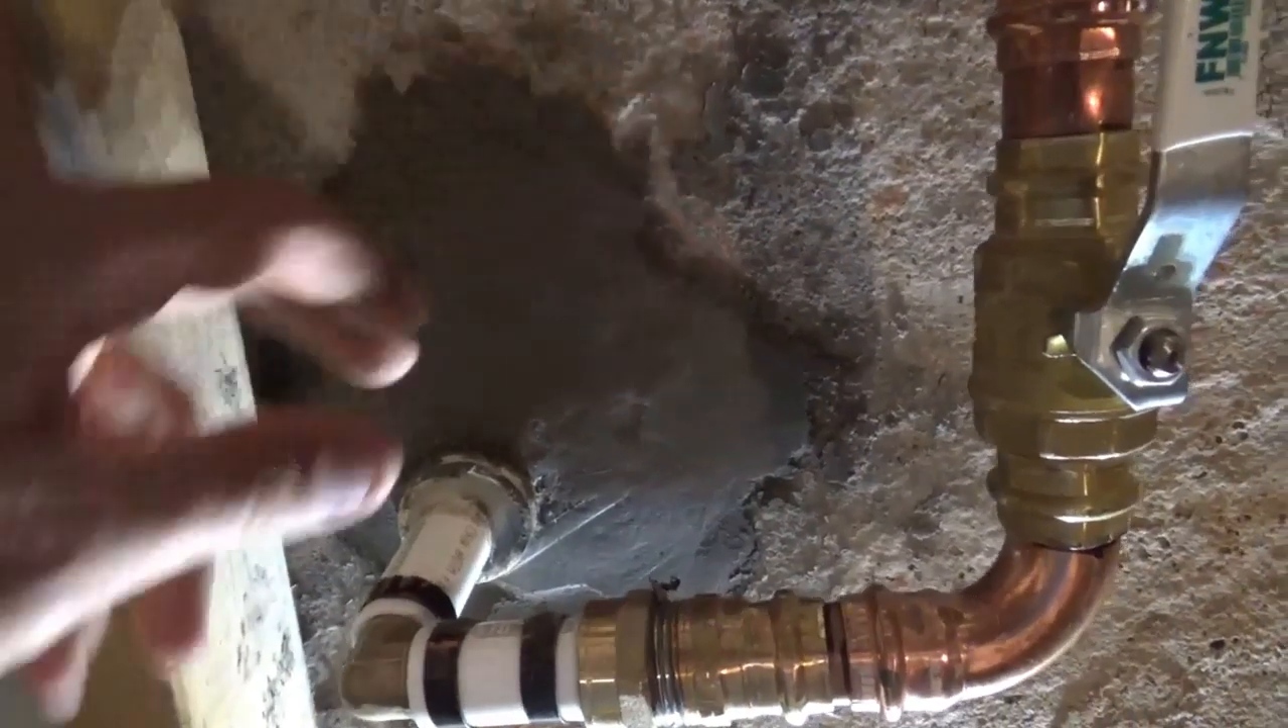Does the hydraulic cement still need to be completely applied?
No.